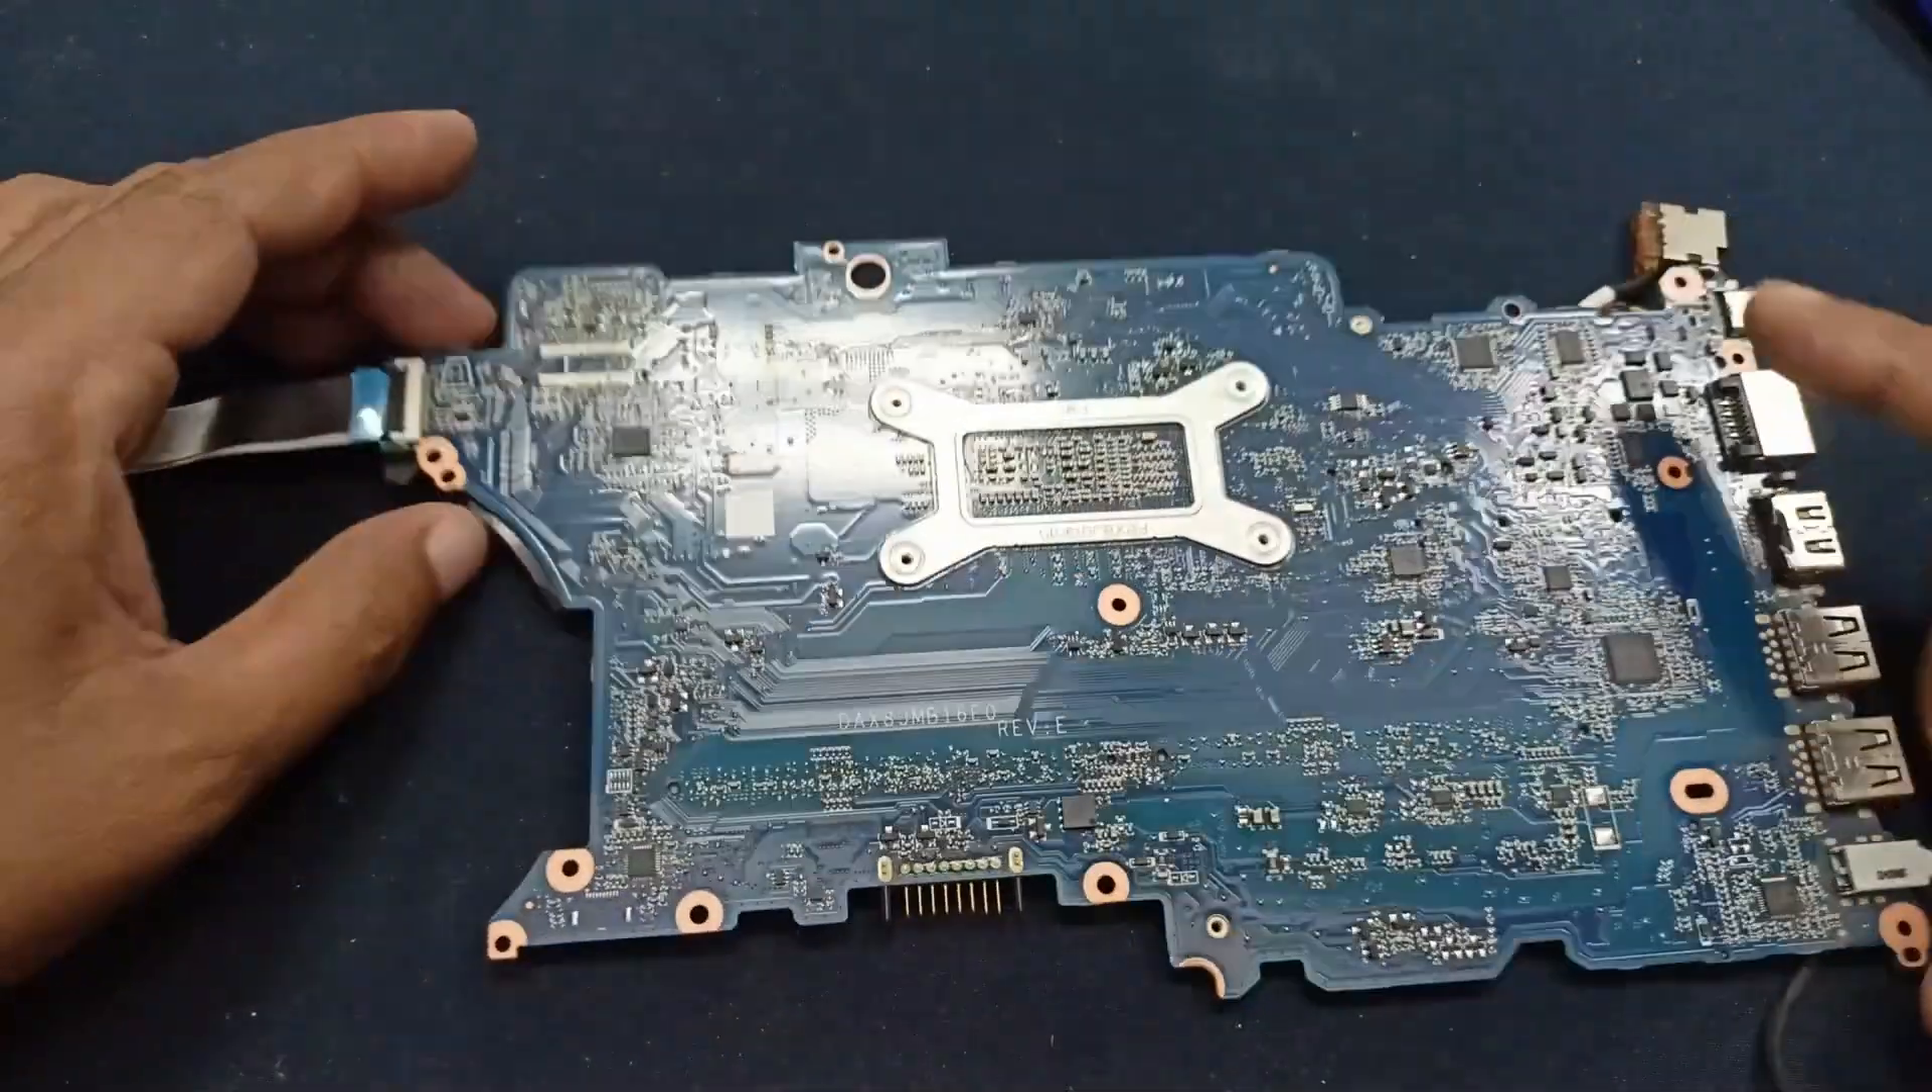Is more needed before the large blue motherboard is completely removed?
No.